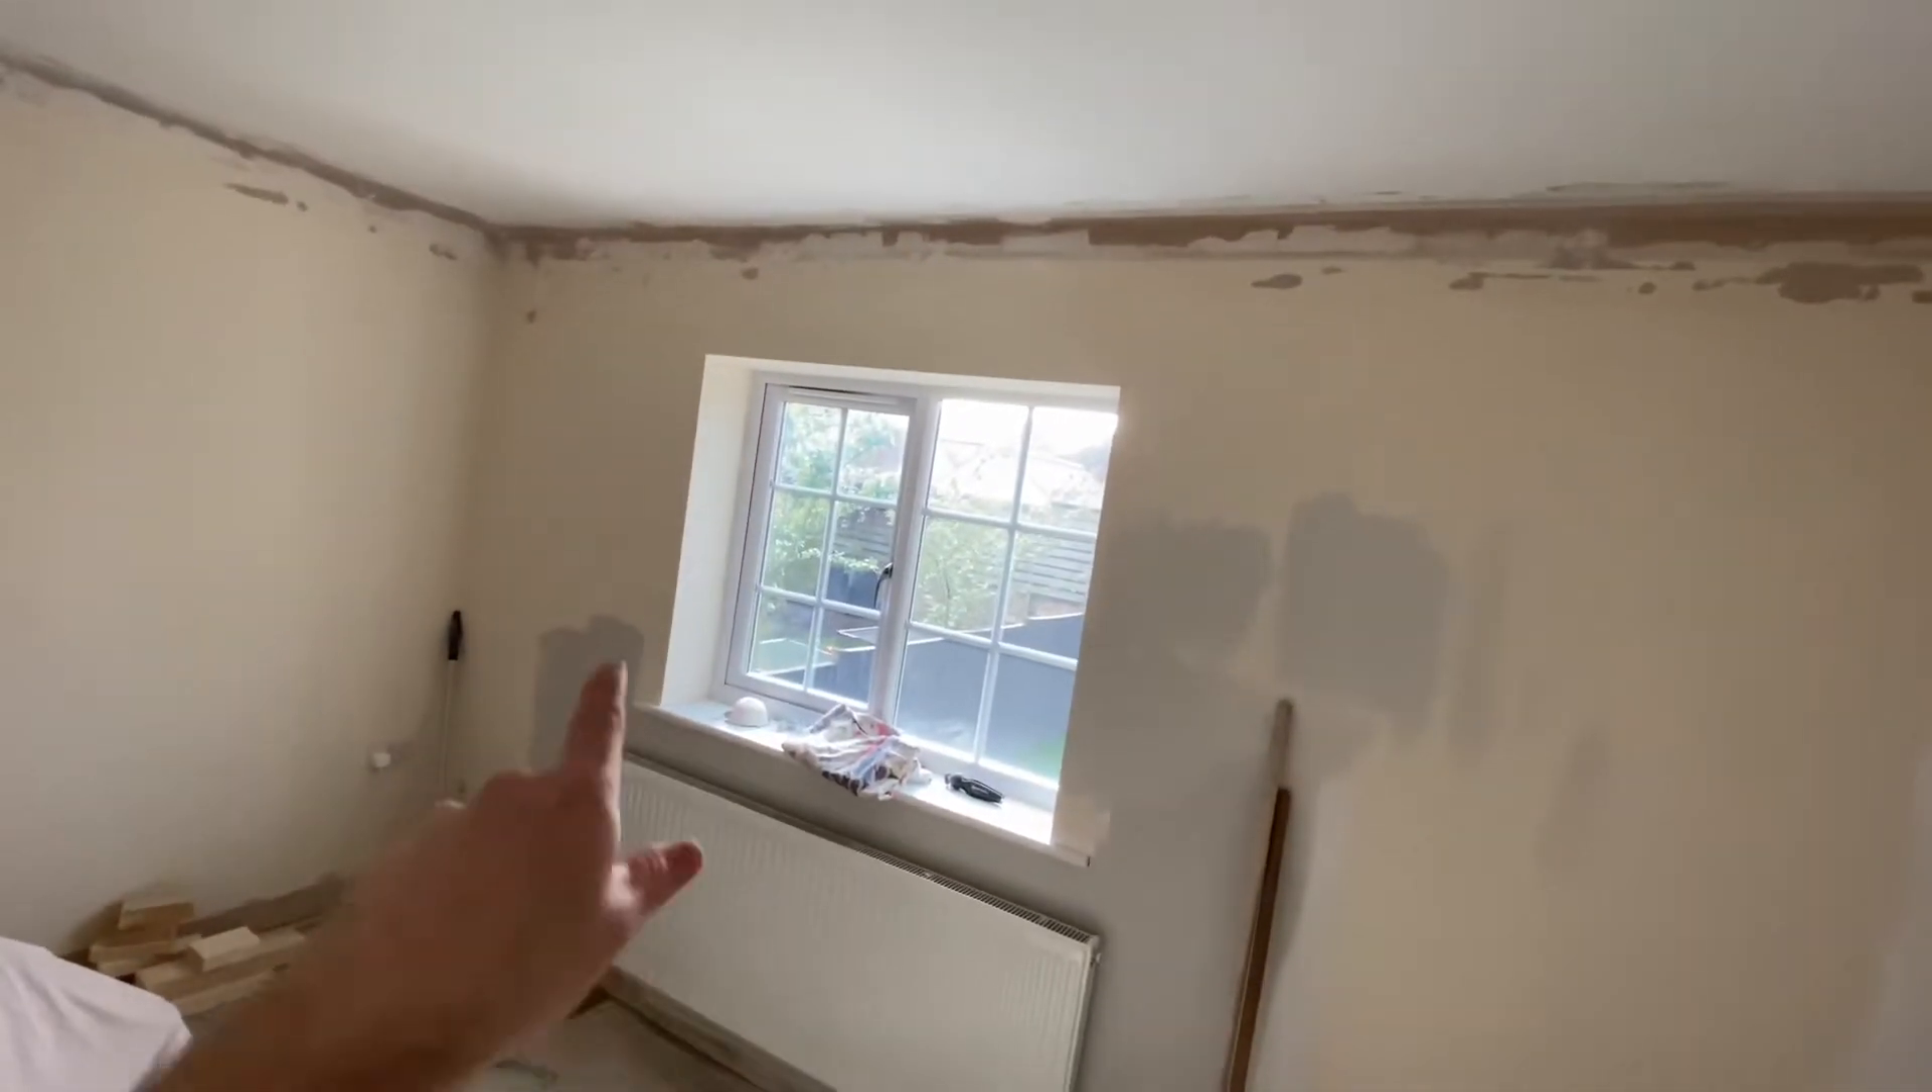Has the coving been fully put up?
No.